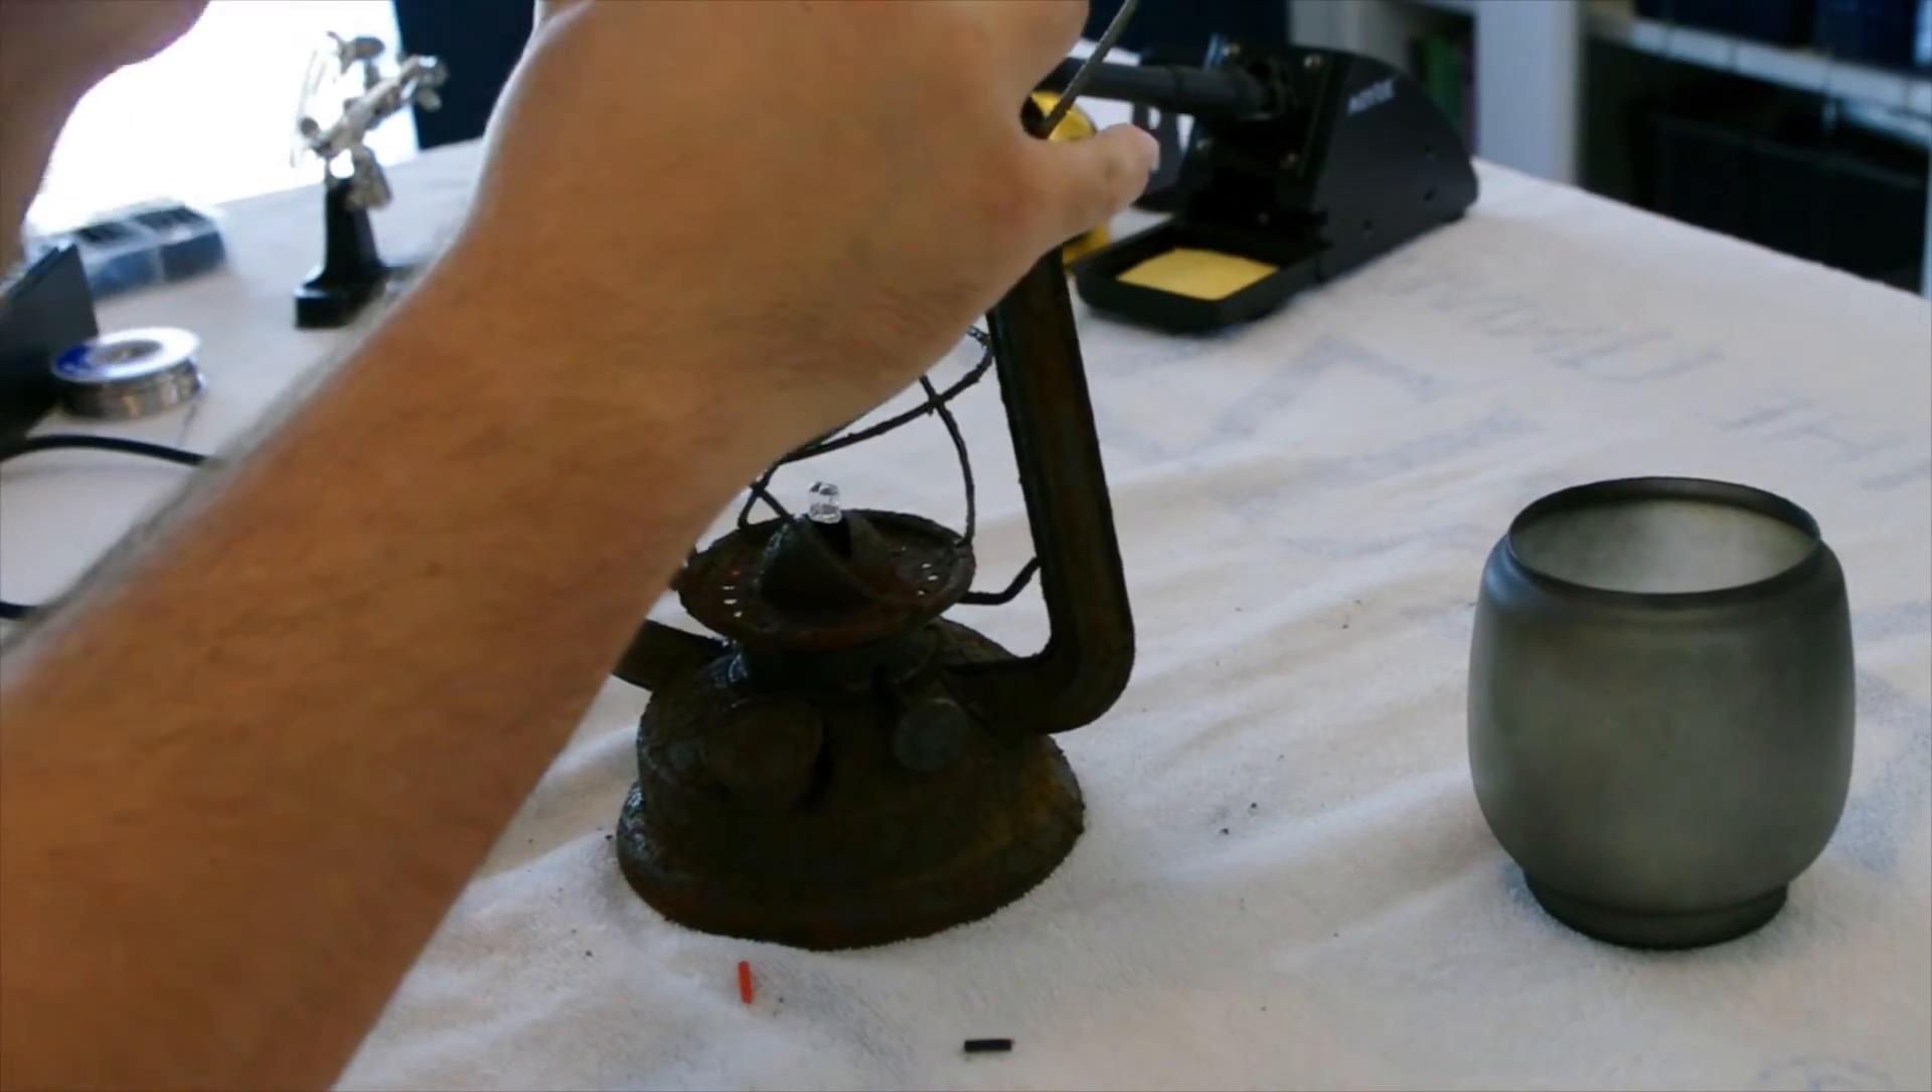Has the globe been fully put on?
No.